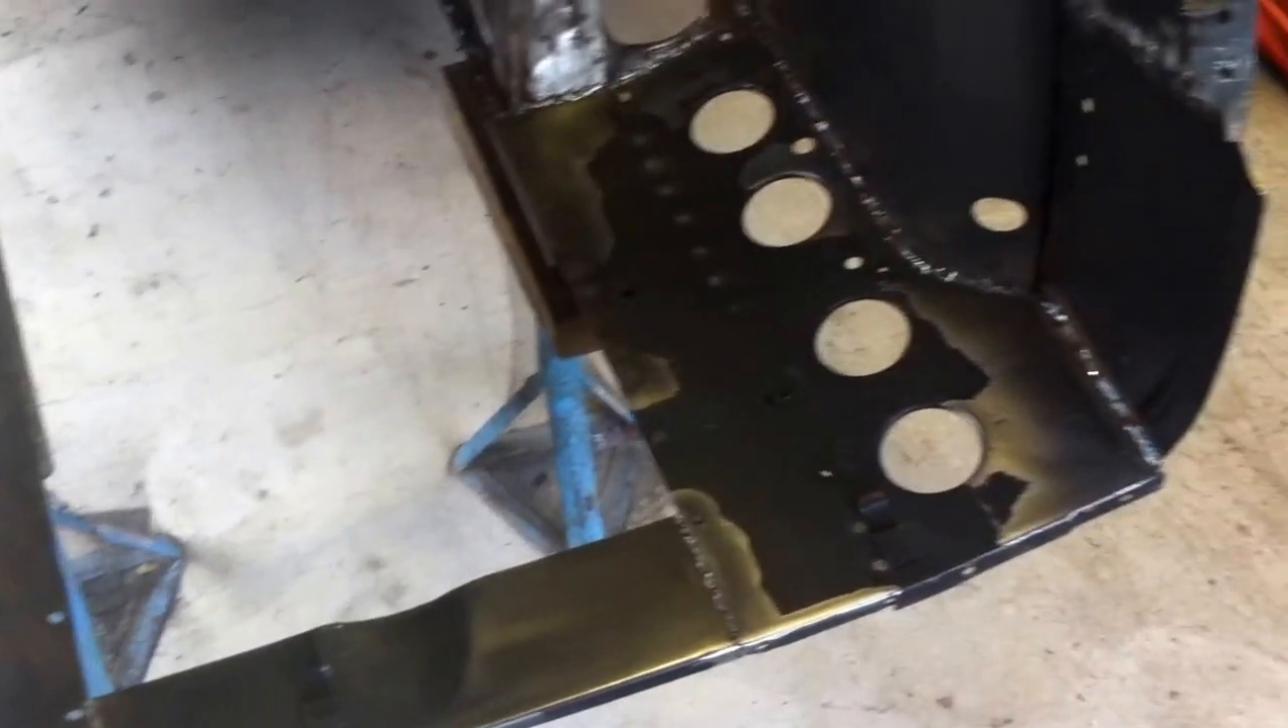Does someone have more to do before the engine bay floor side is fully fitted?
No.